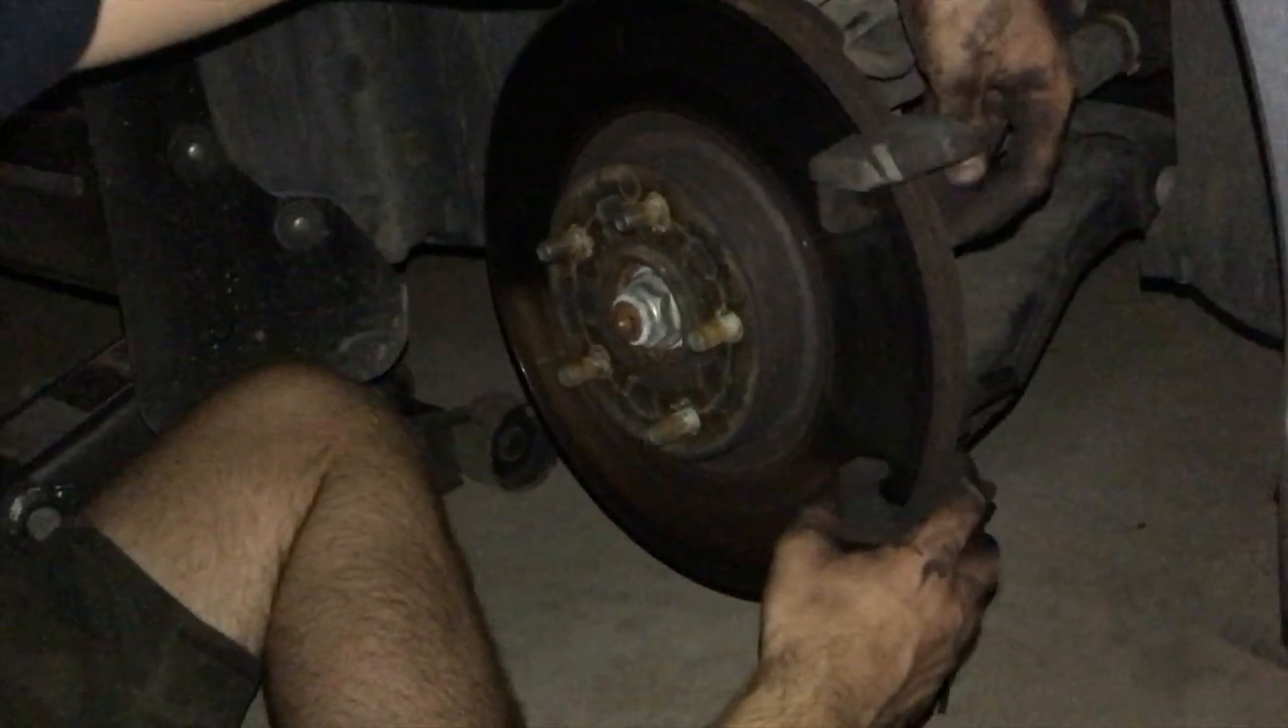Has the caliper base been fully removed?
No.